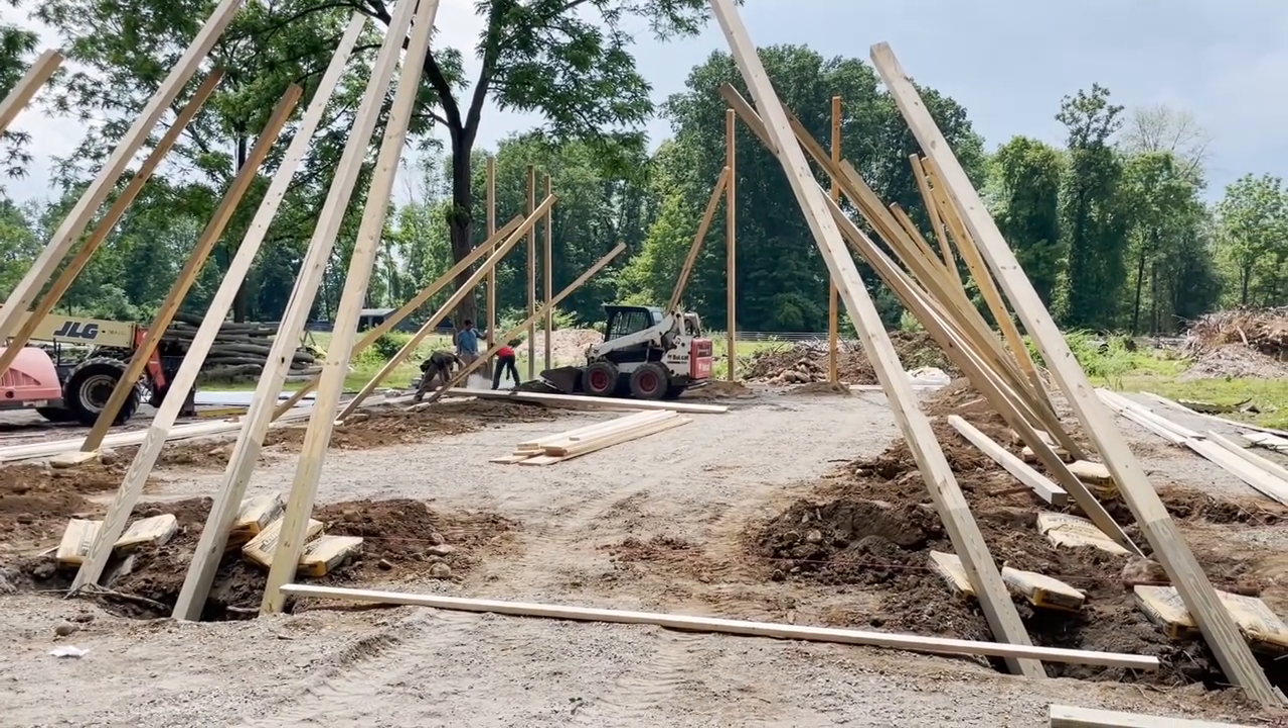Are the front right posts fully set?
No.